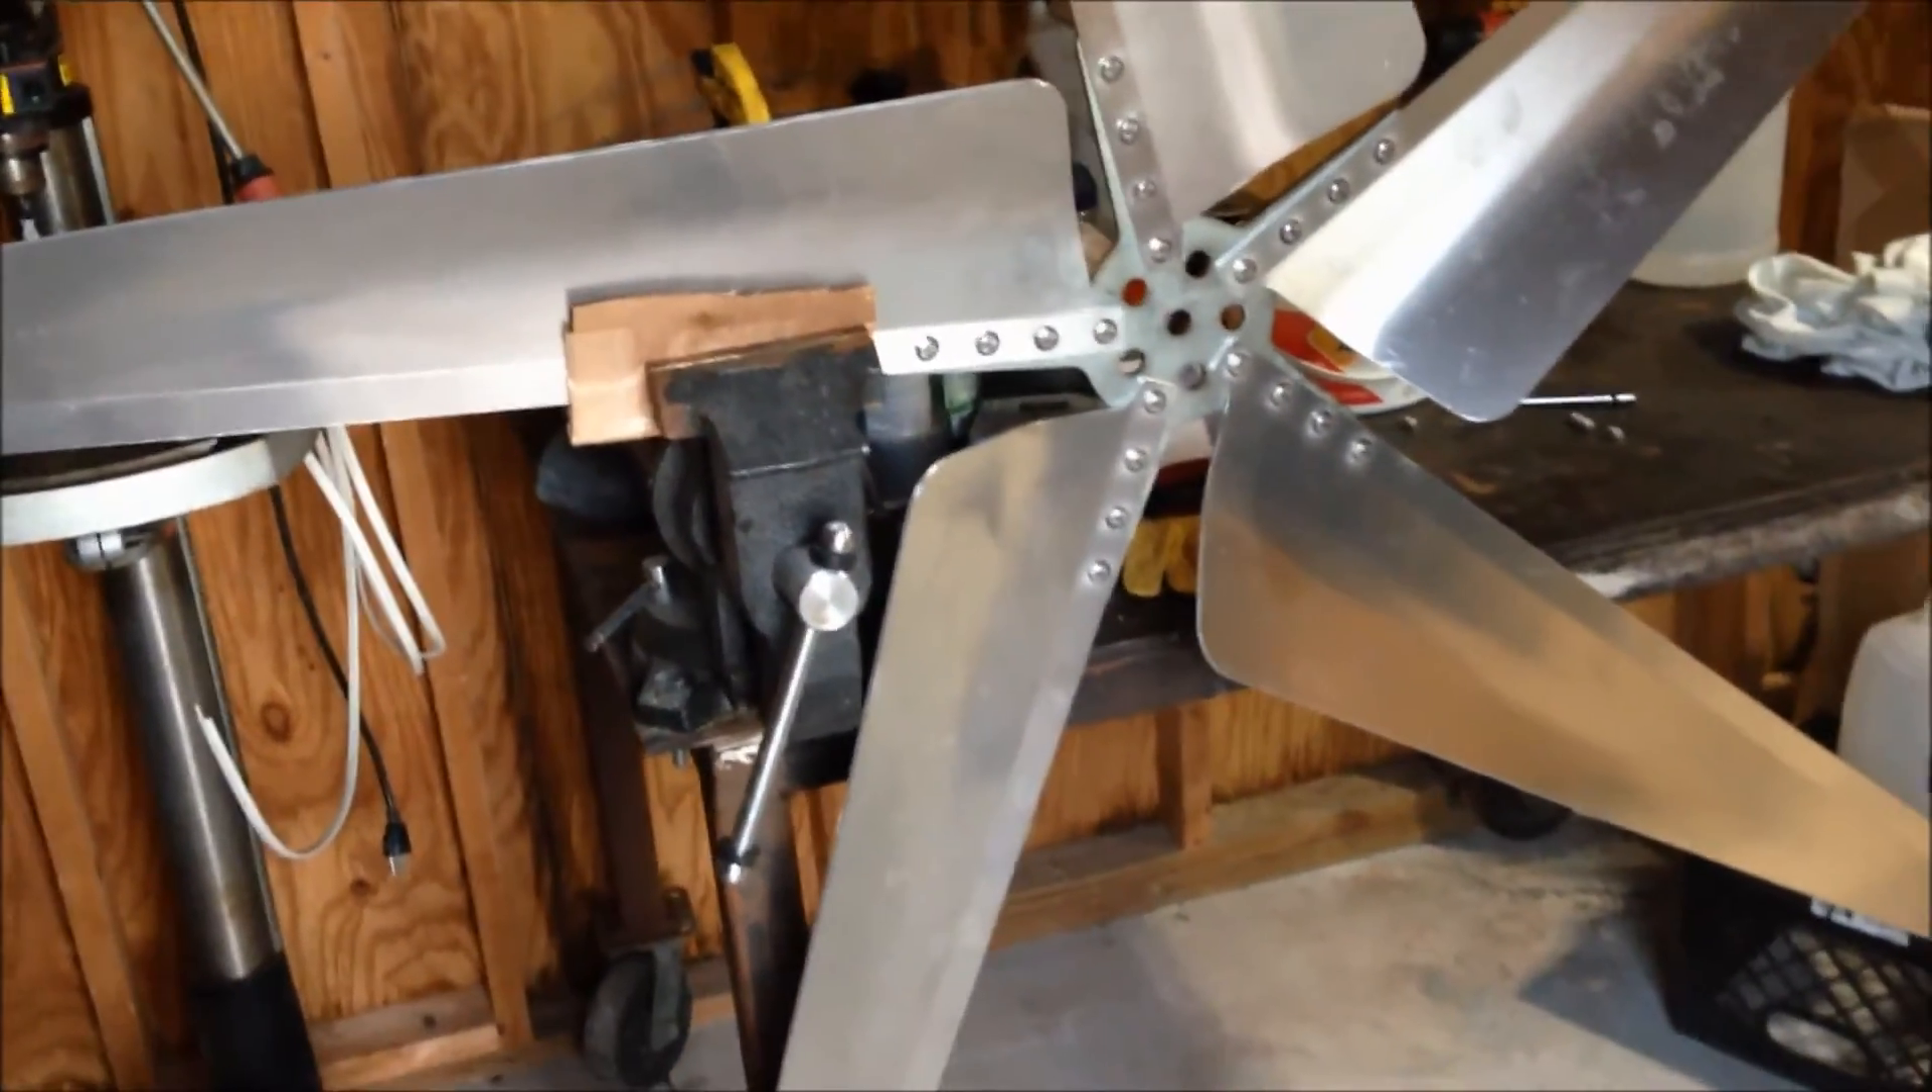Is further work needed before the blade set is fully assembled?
No.